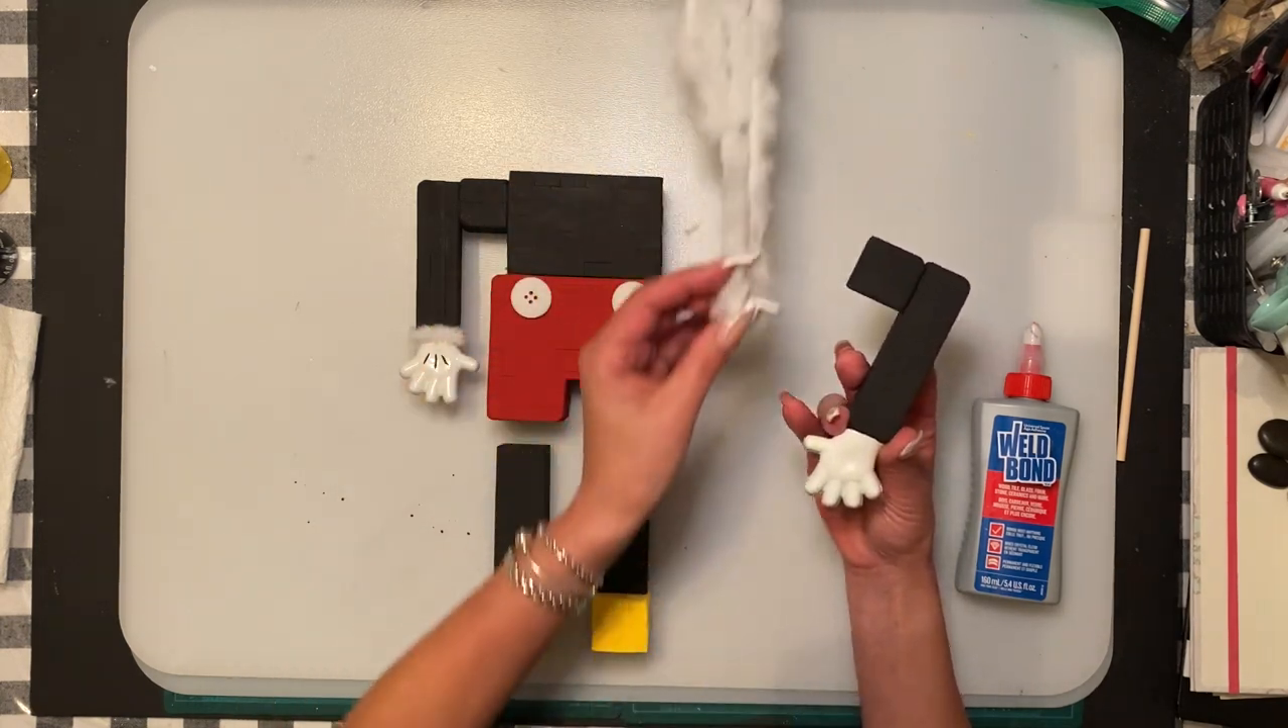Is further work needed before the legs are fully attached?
Yes.